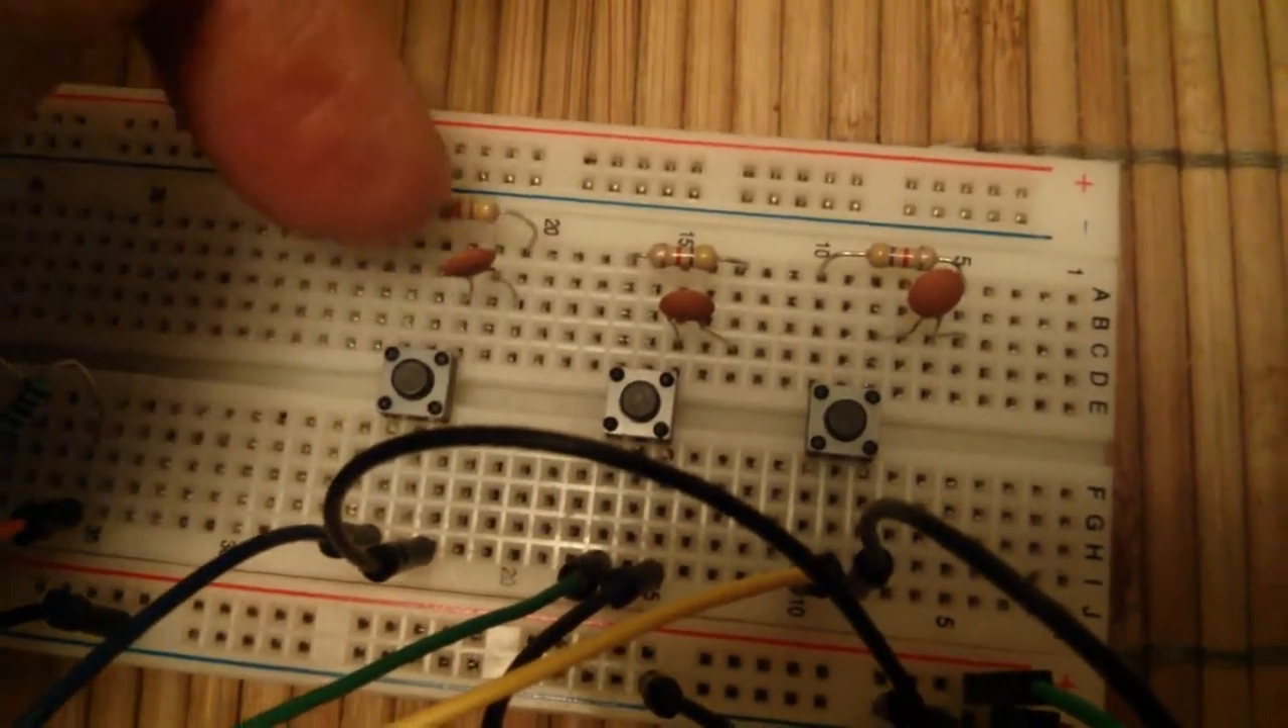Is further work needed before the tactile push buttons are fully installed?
No.